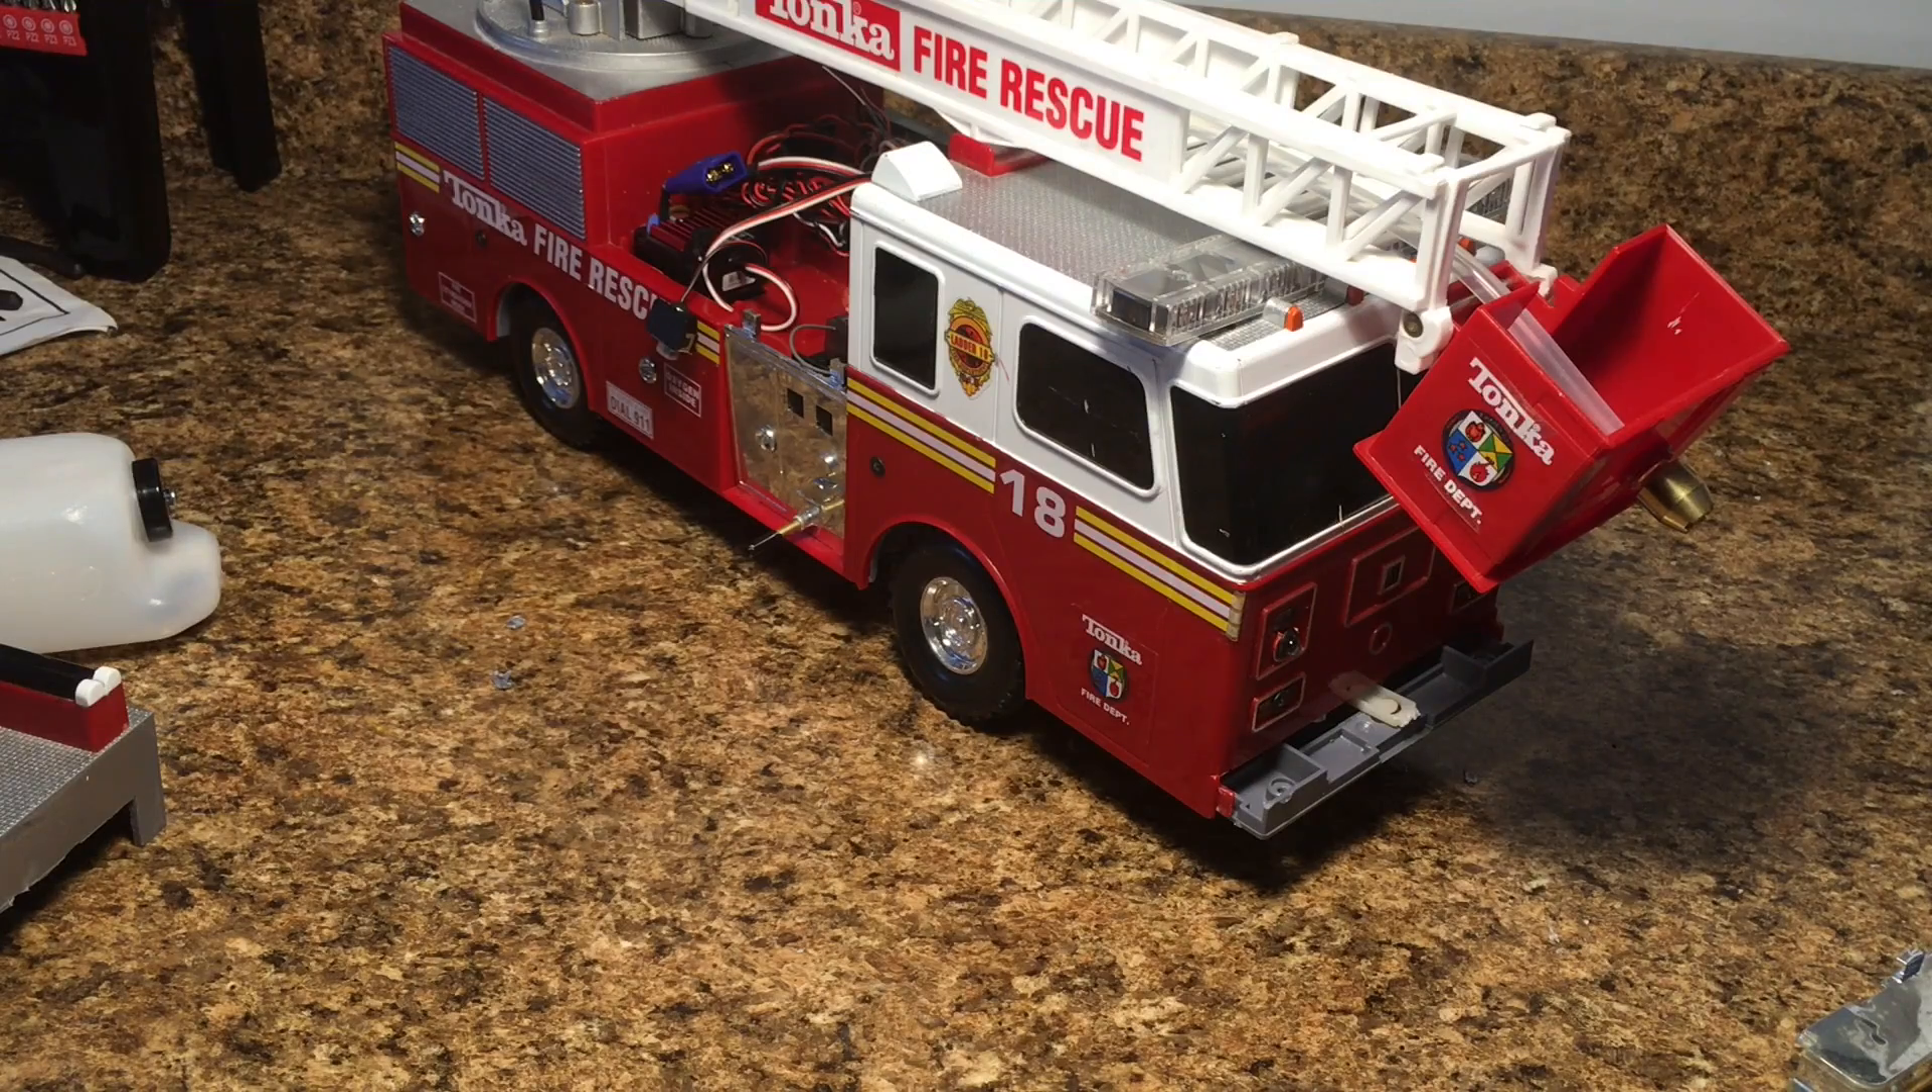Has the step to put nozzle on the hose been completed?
Yes.